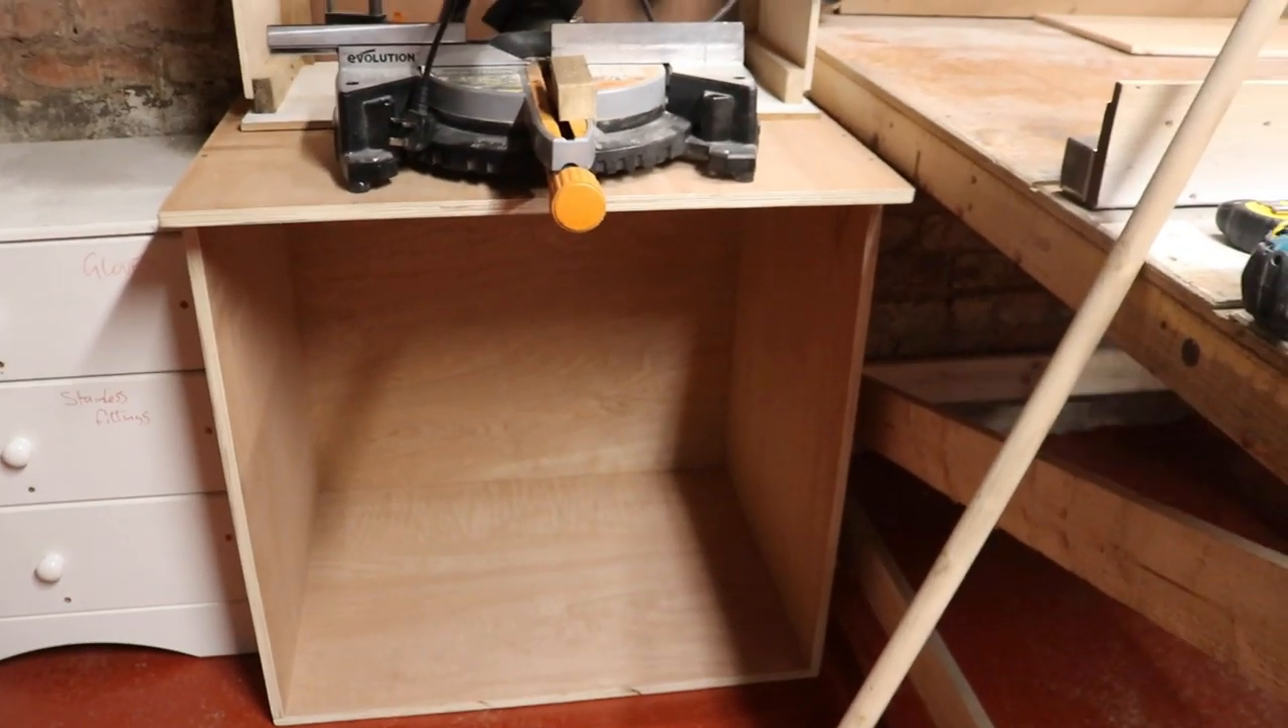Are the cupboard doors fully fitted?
No.